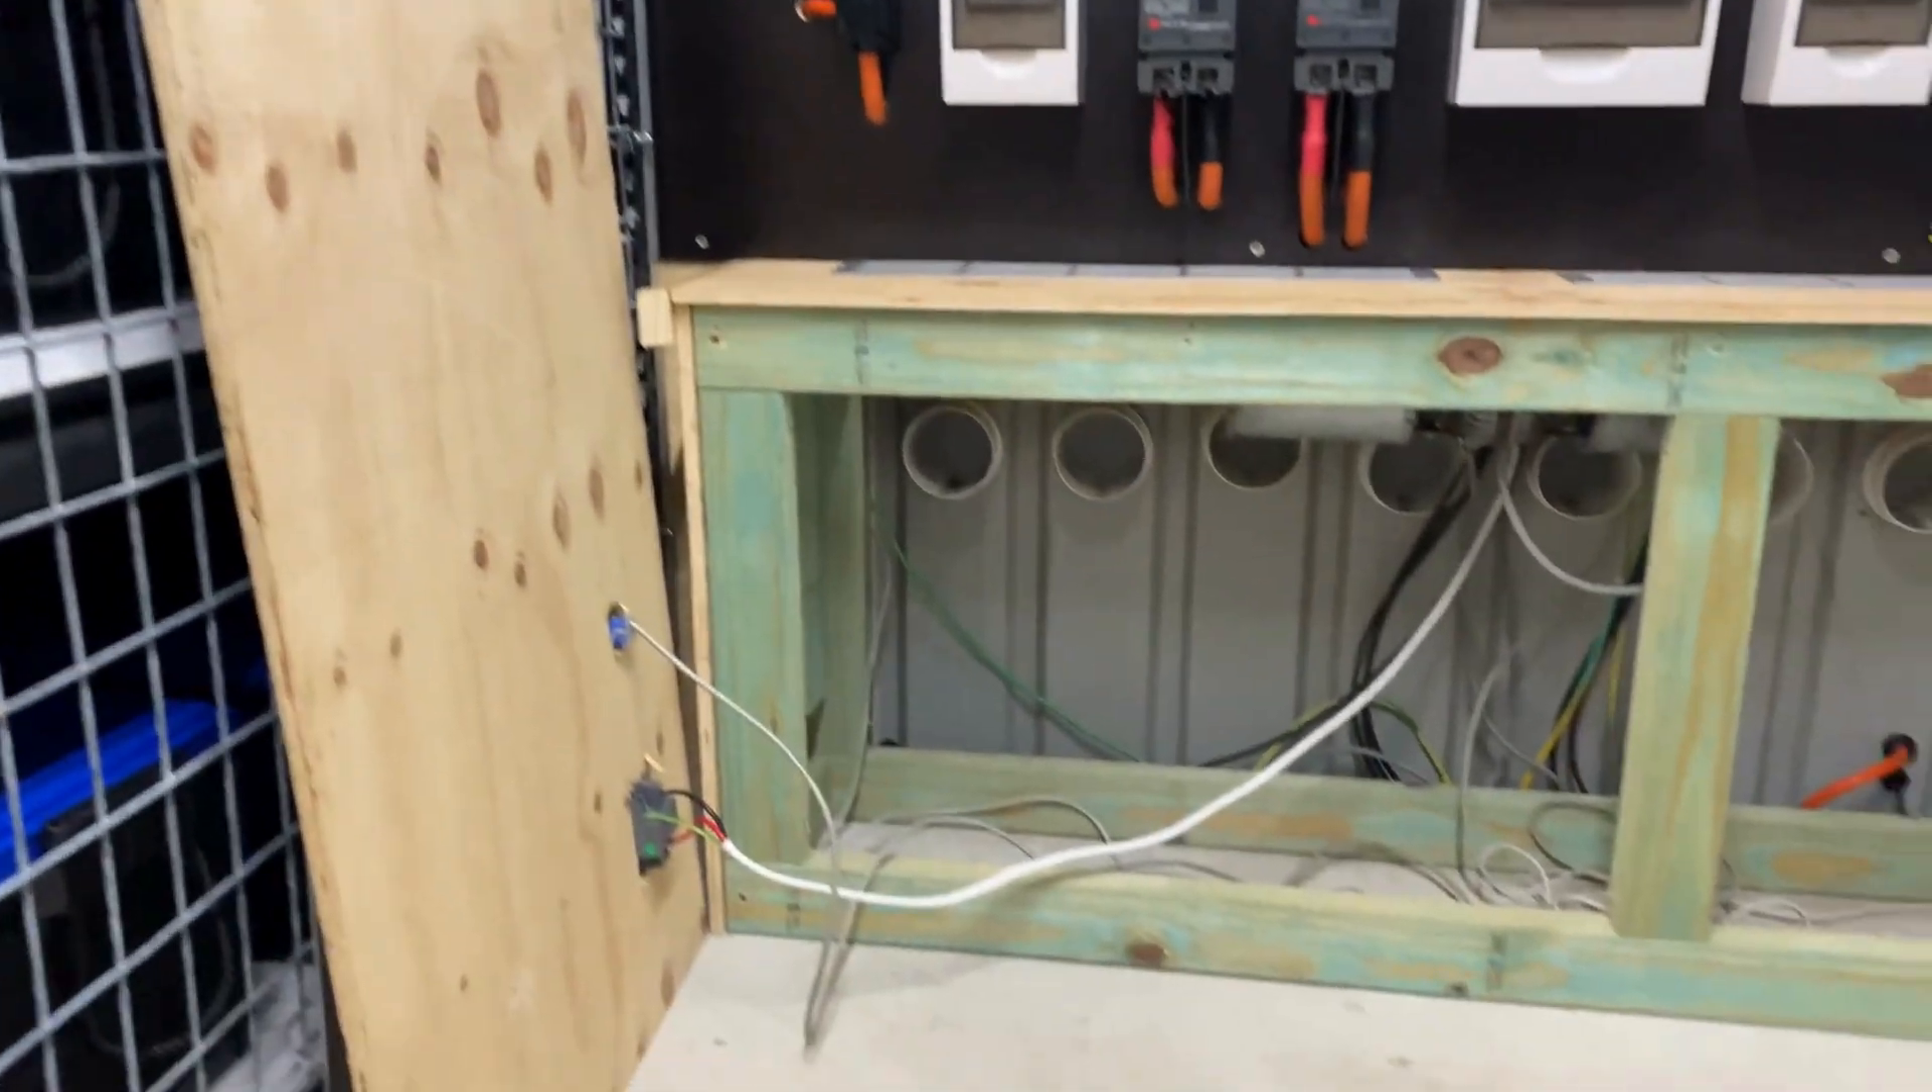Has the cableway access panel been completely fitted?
No.